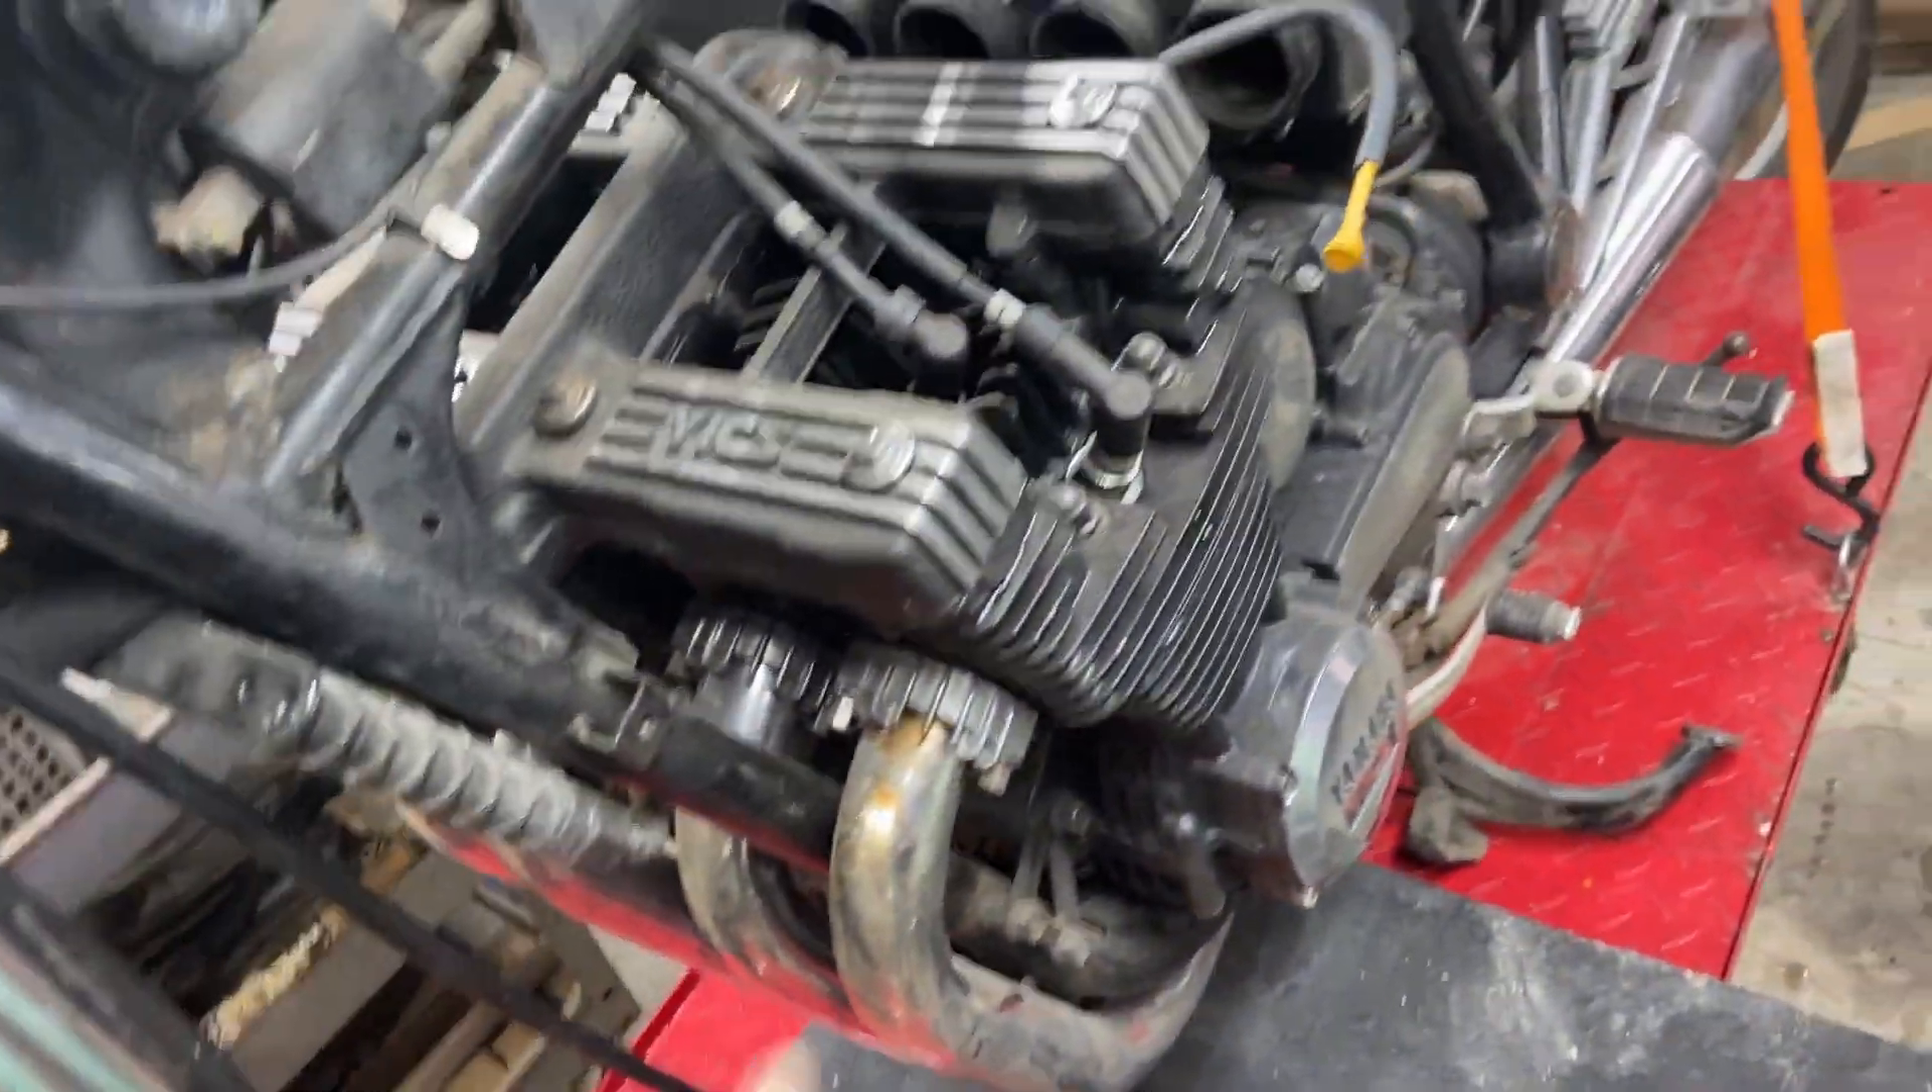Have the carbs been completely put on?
No.